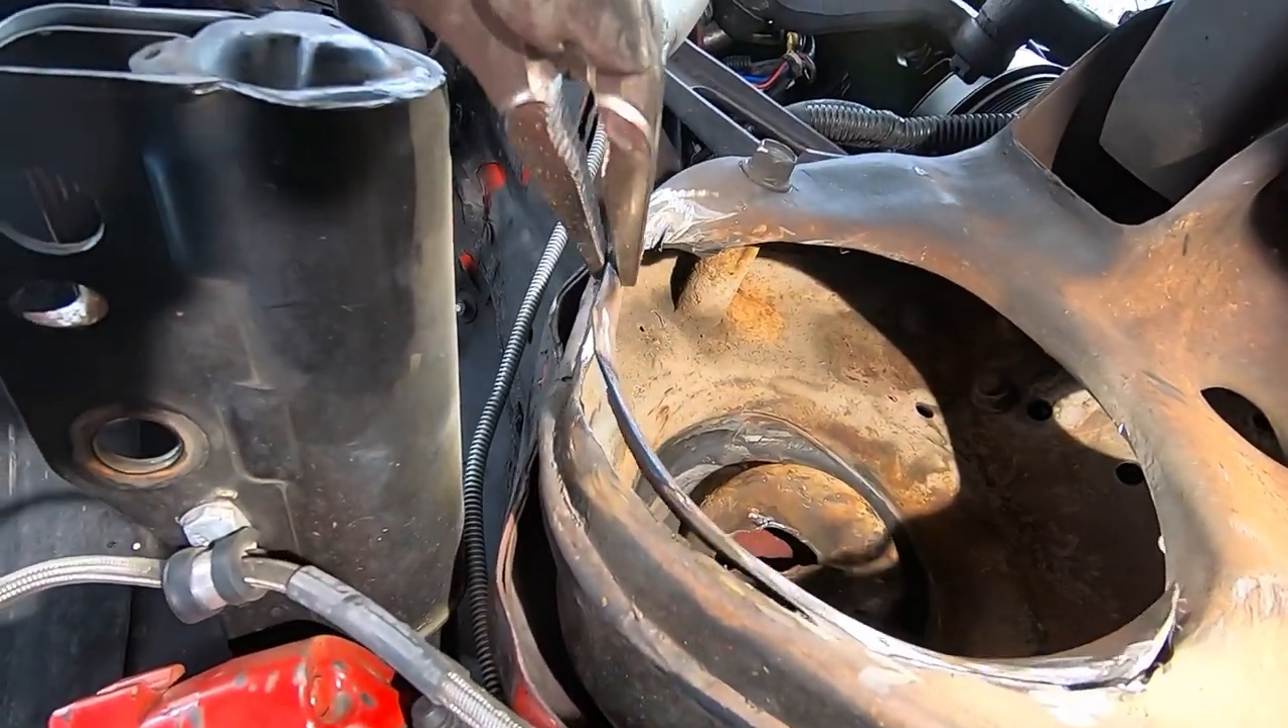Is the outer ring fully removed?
No.